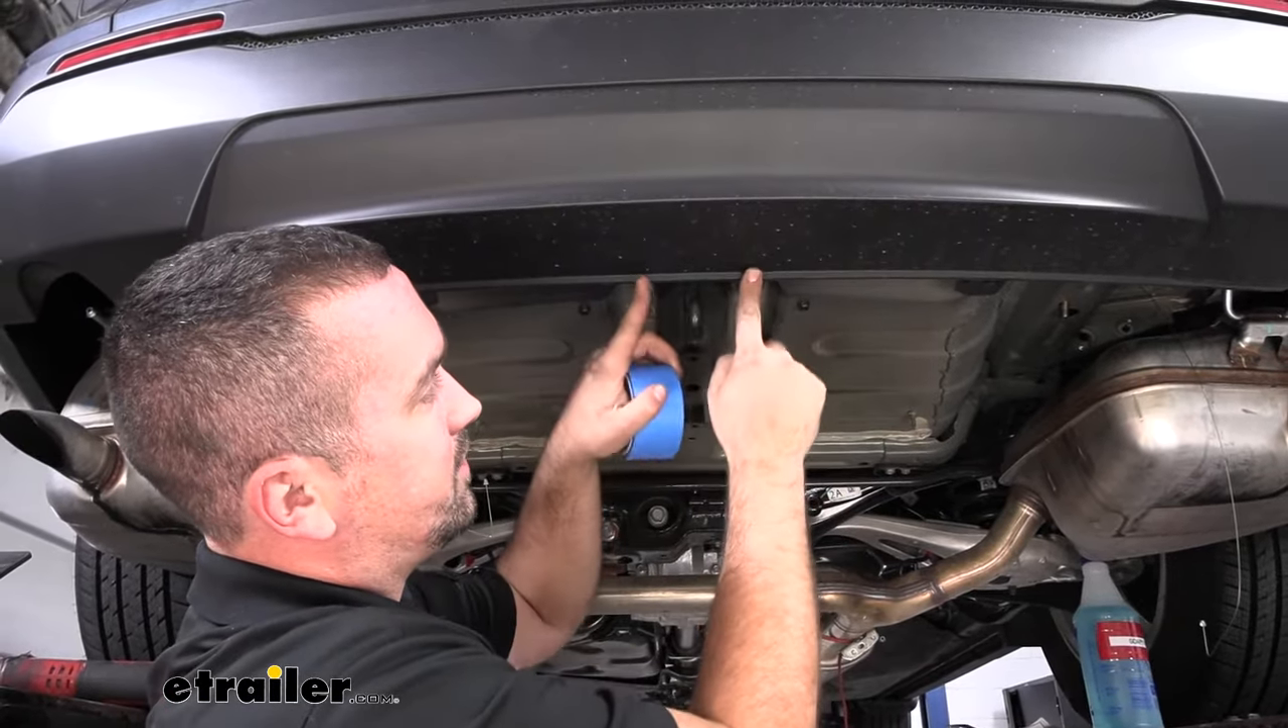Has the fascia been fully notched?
No.